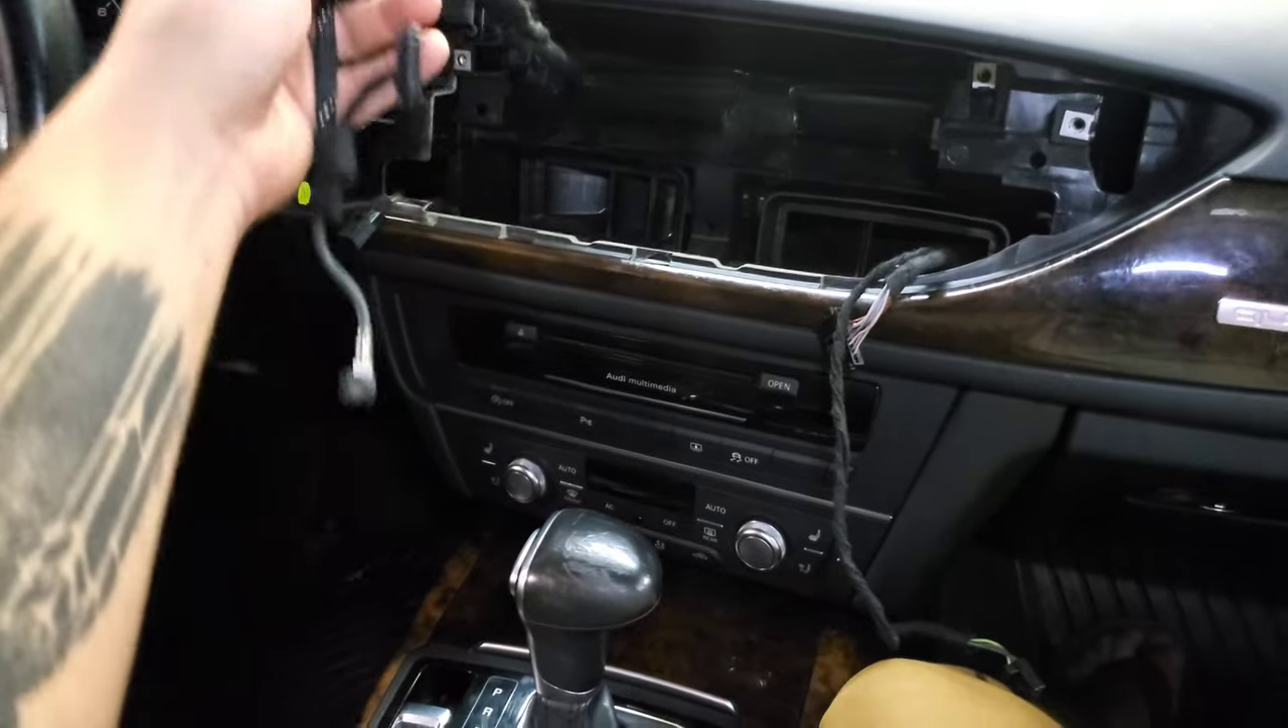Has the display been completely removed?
Yes.